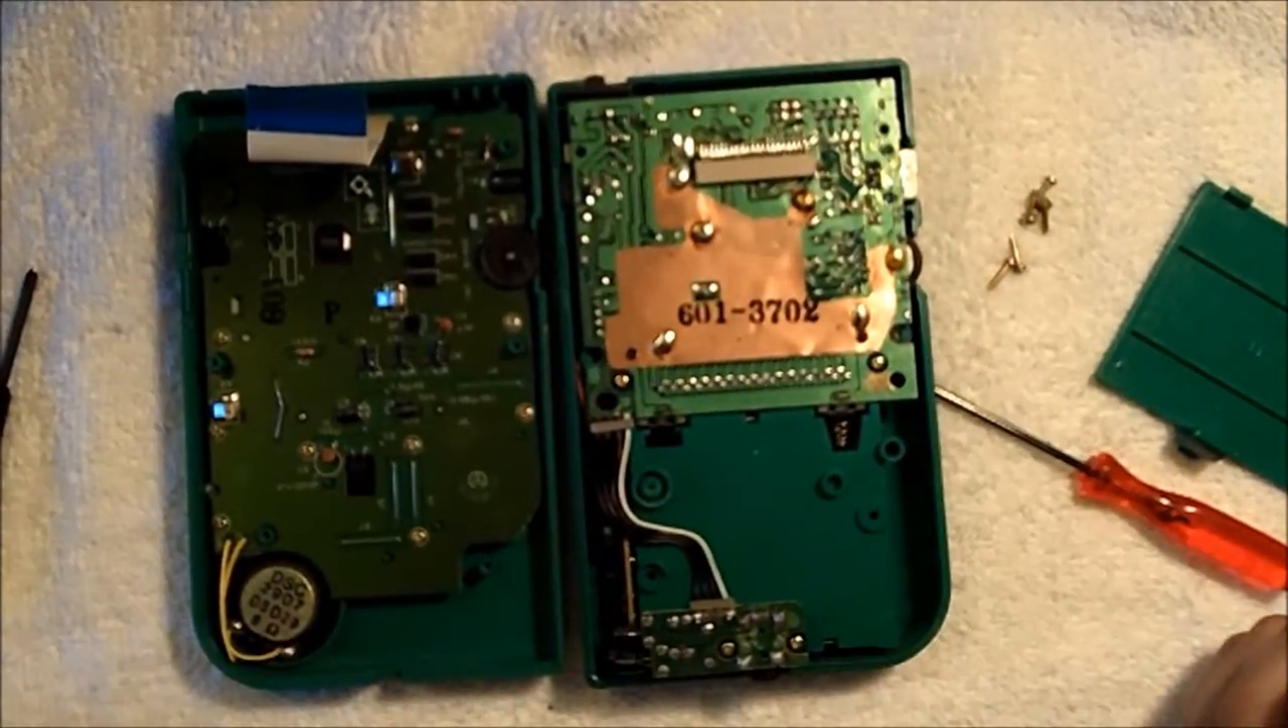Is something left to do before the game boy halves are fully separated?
No.